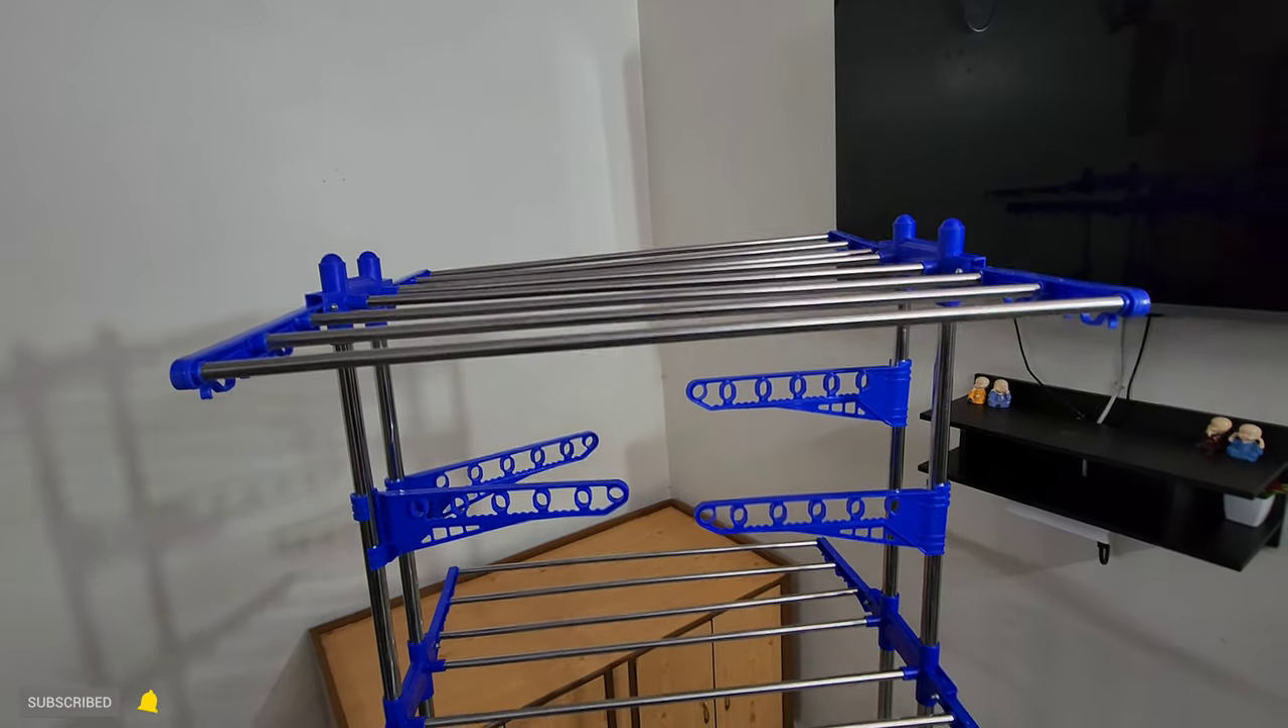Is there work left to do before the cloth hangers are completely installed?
No.